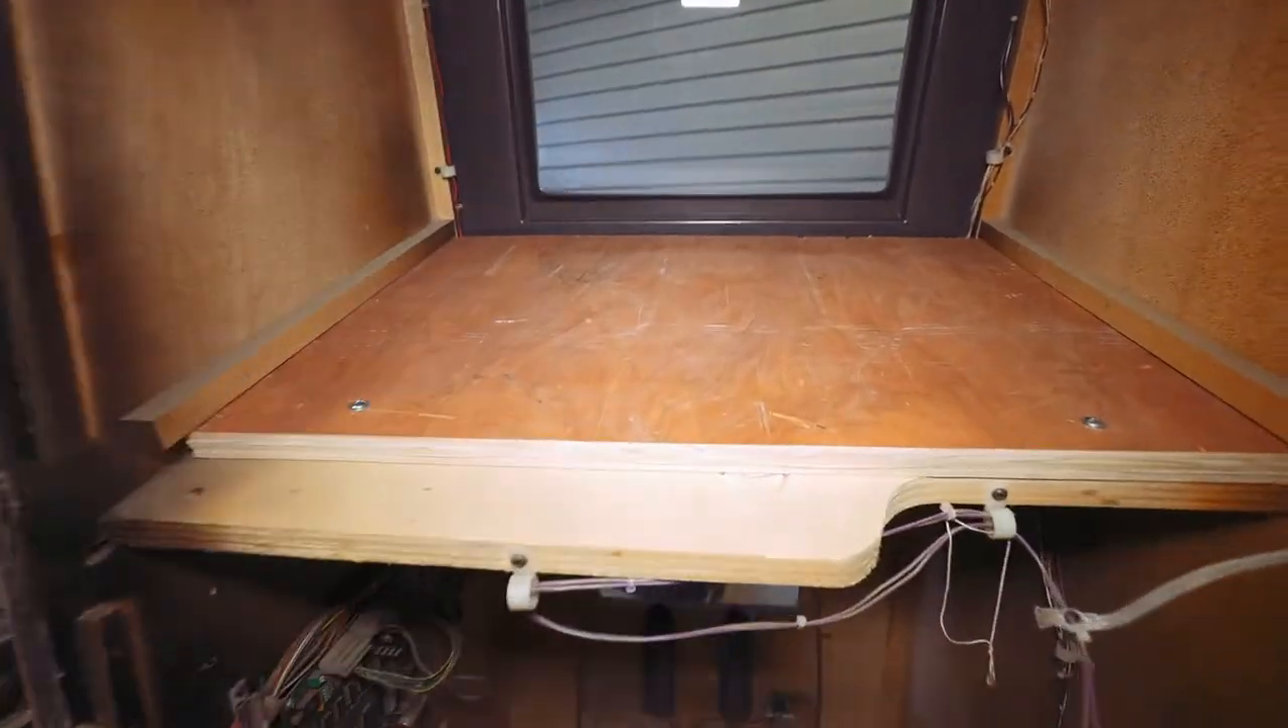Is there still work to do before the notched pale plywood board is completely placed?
No.